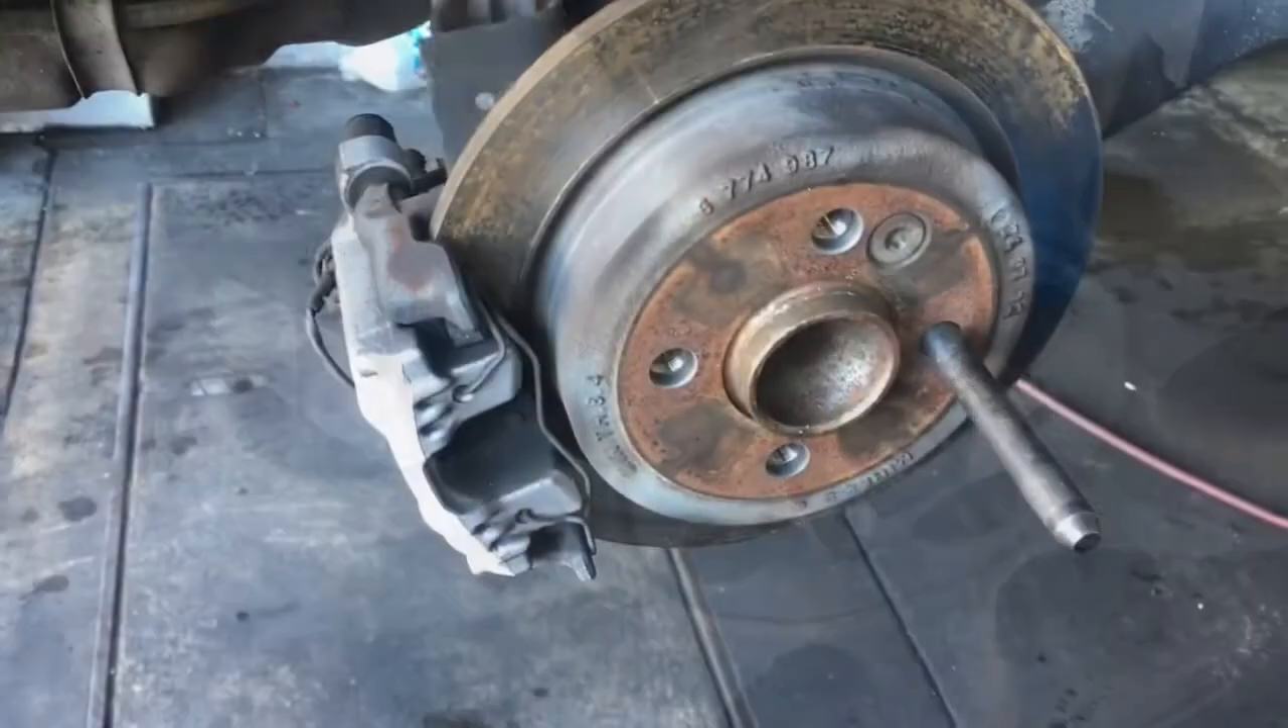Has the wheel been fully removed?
Yes.